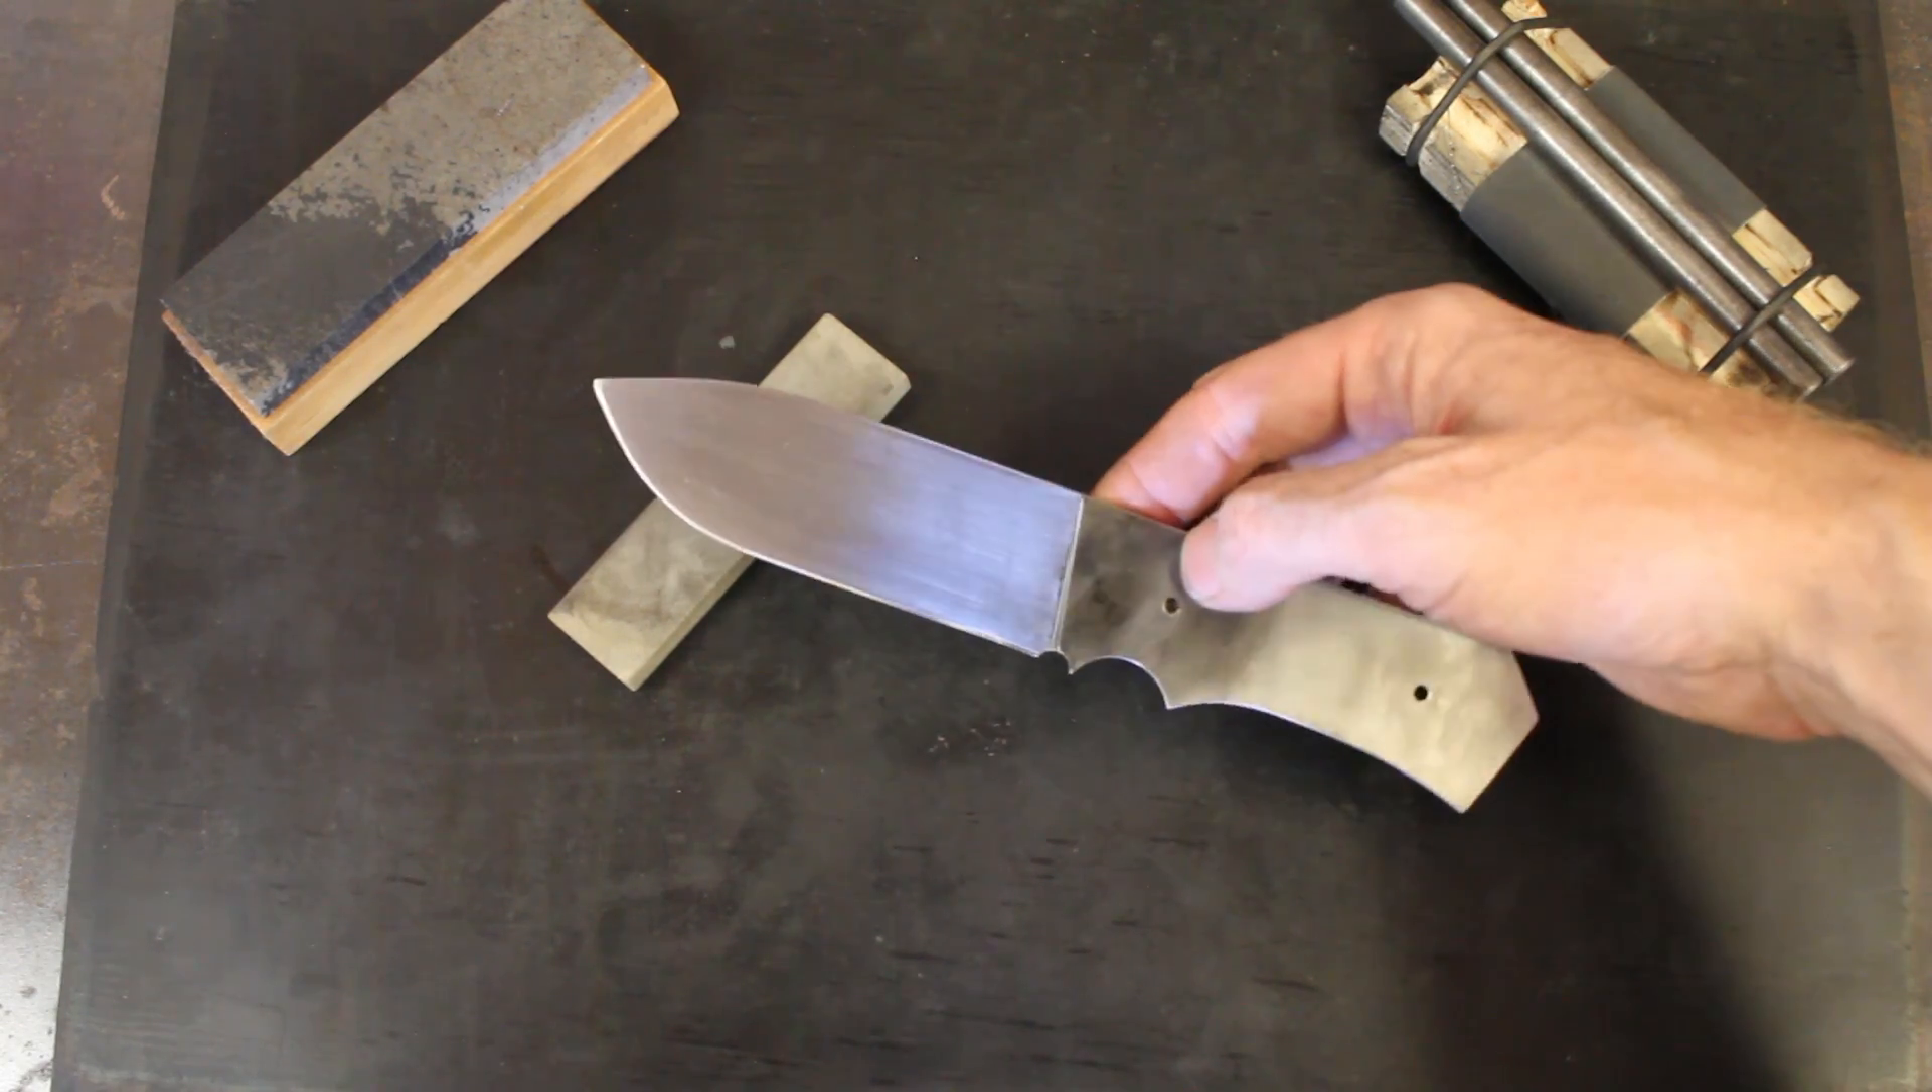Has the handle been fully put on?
No.